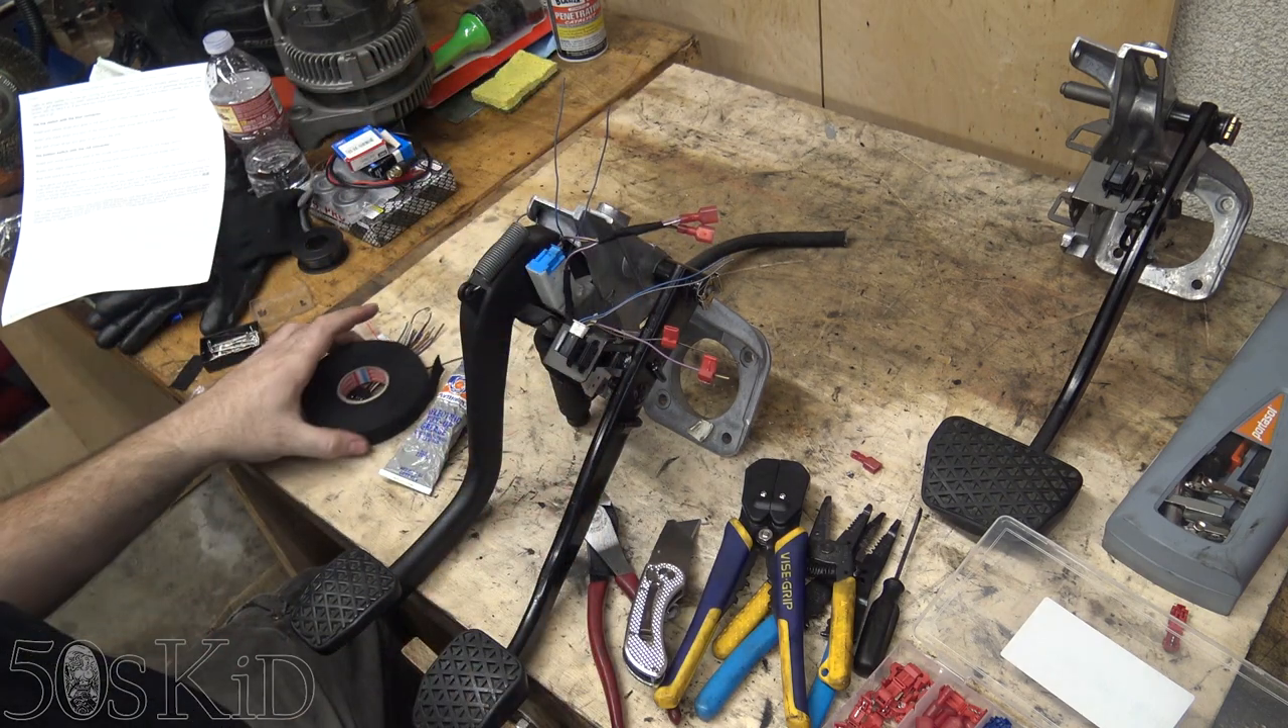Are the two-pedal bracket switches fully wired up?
No.